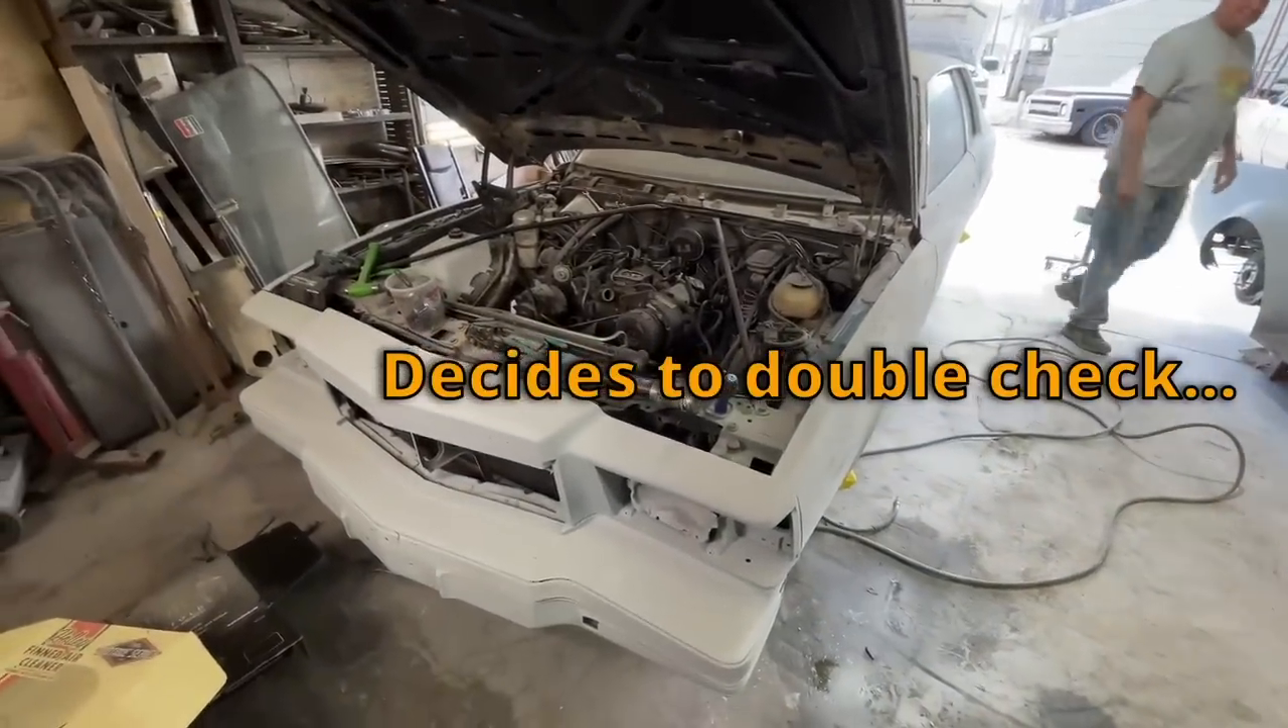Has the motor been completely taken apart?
No.